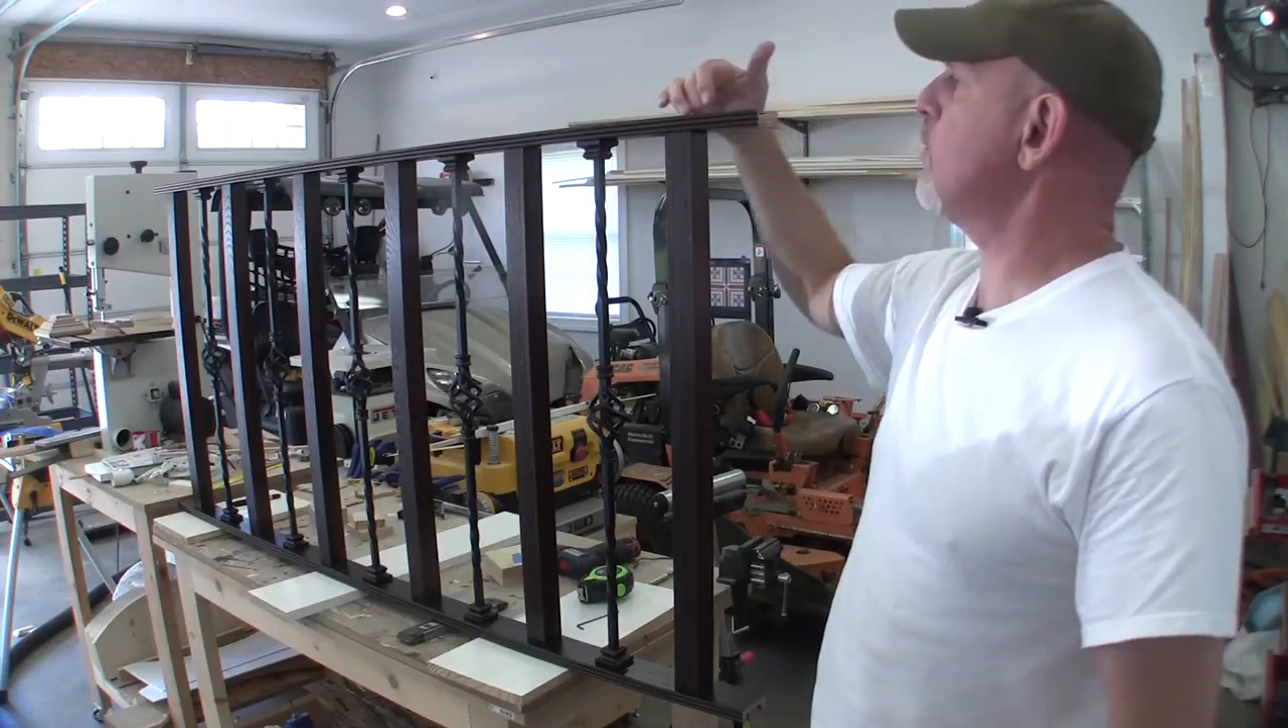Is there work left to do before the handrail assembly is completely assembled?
No.